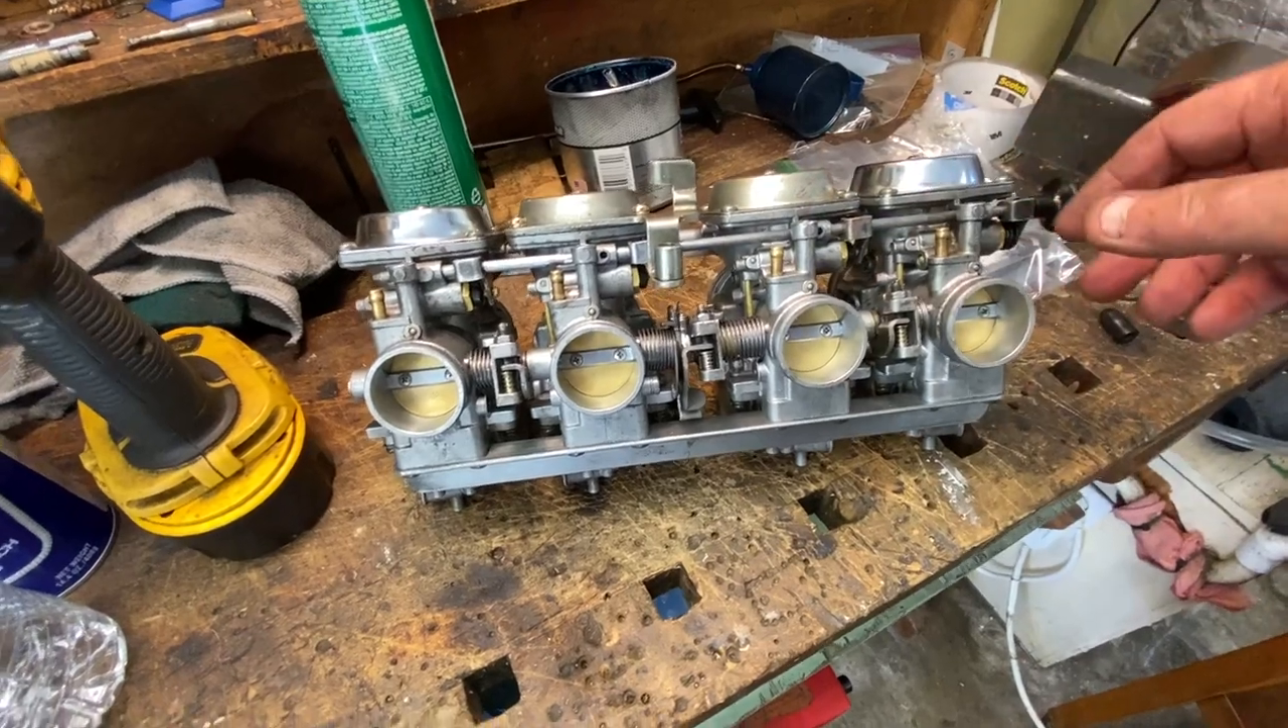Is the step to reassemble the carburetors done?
Yes.